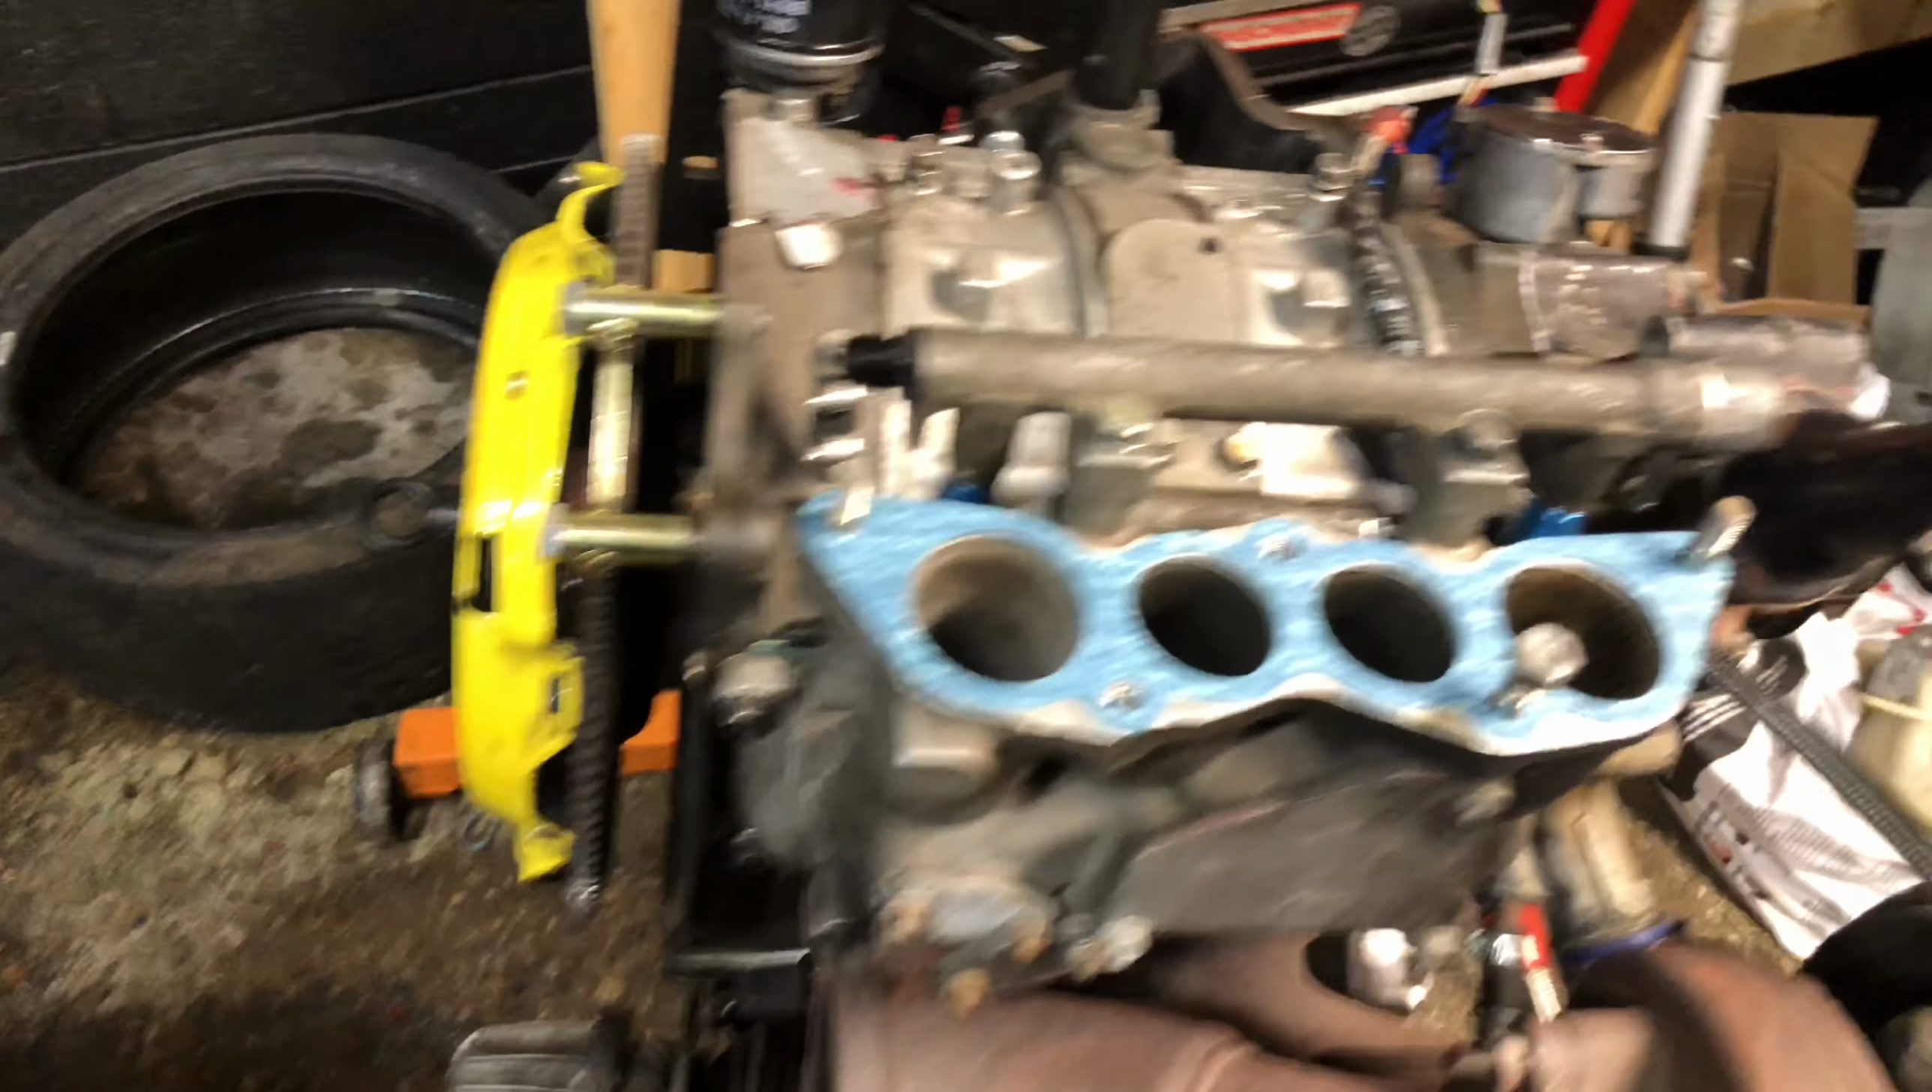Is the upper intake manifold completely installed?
No.